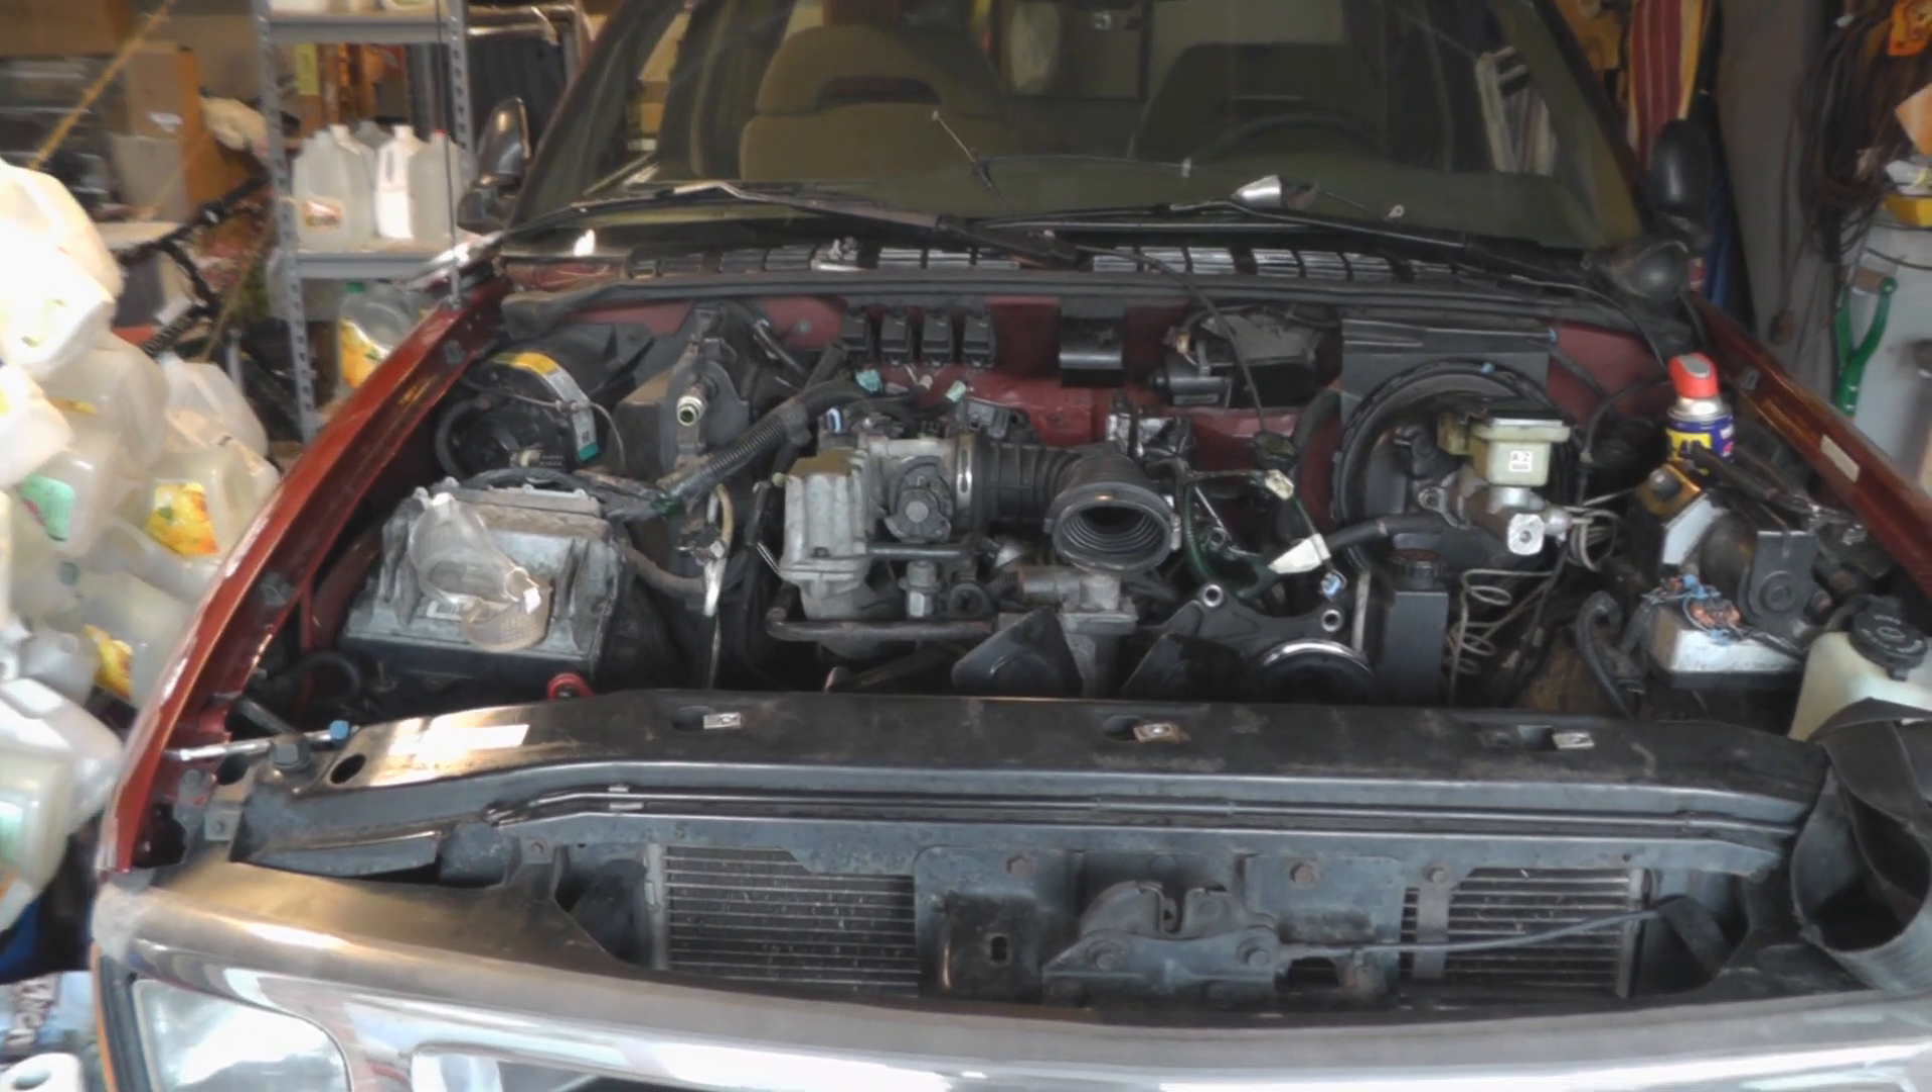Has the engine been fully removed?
No.